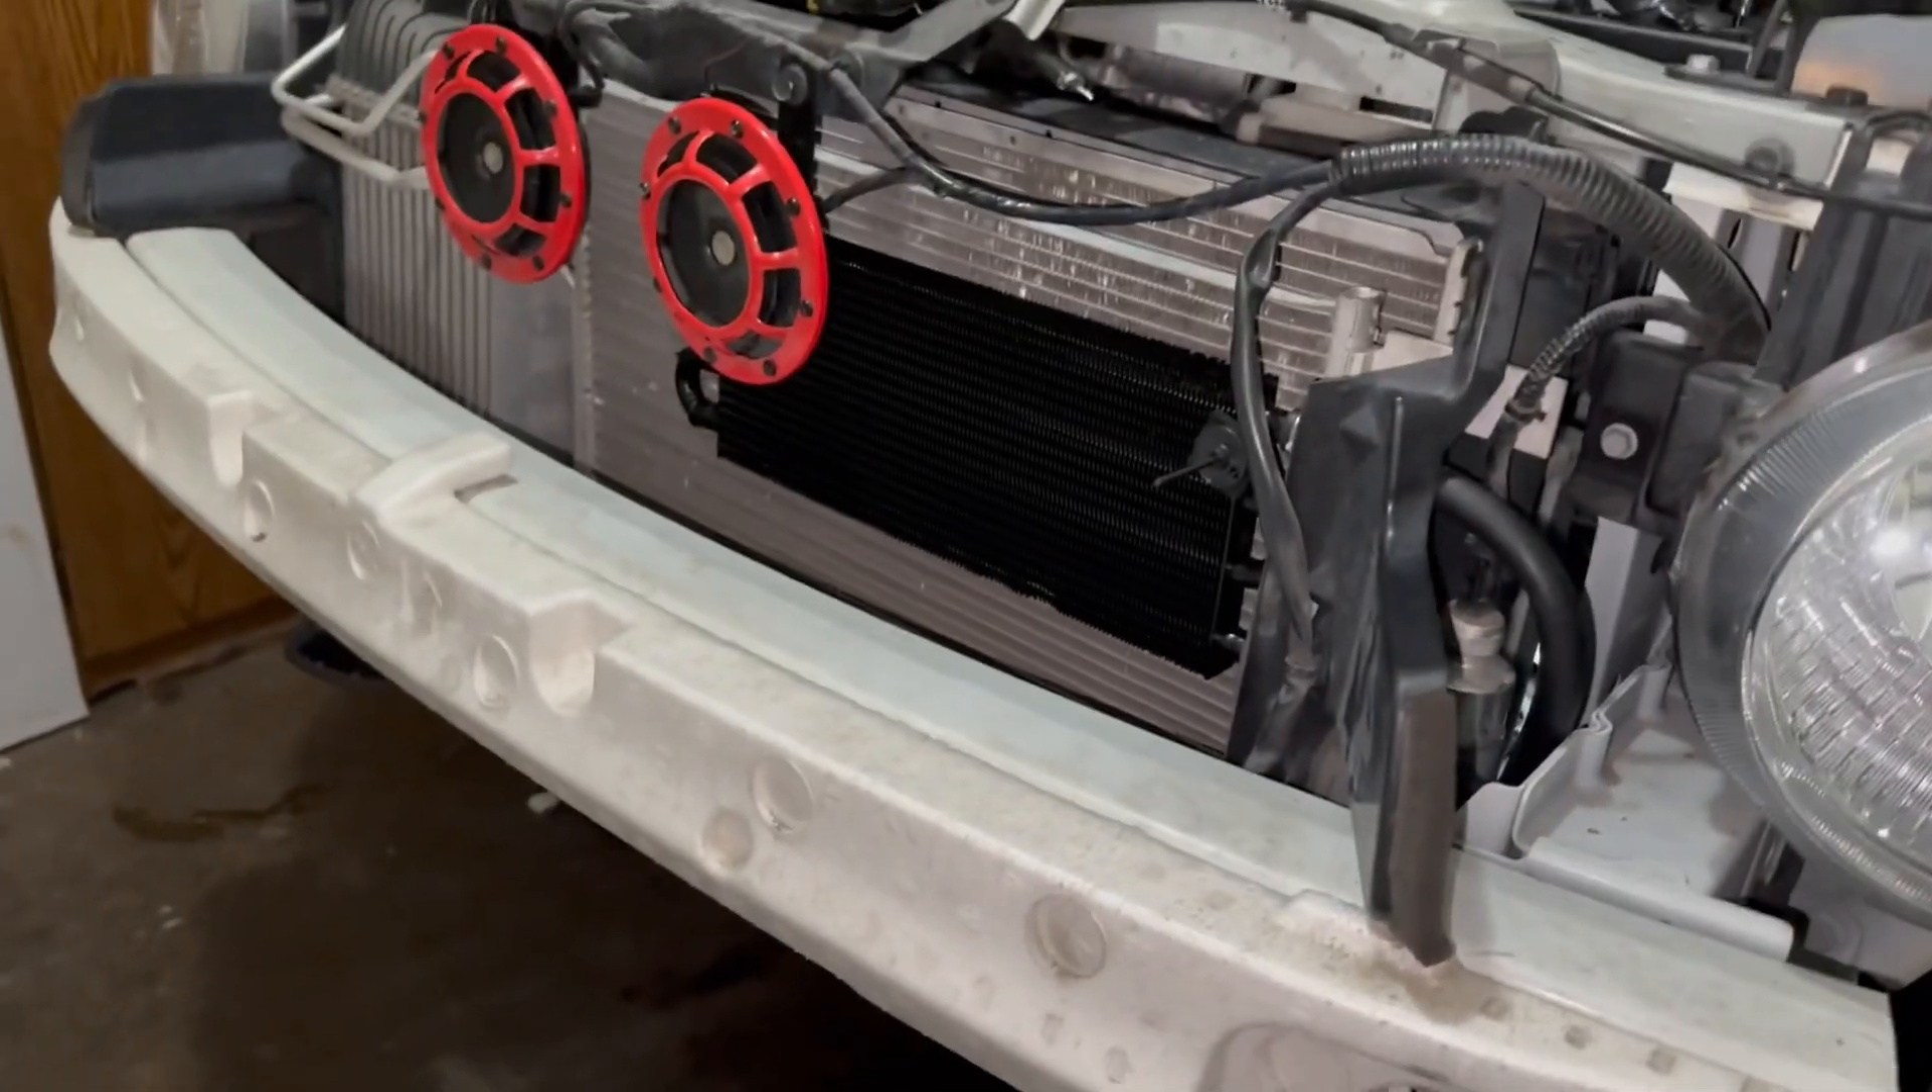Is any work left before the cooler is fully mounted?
No.